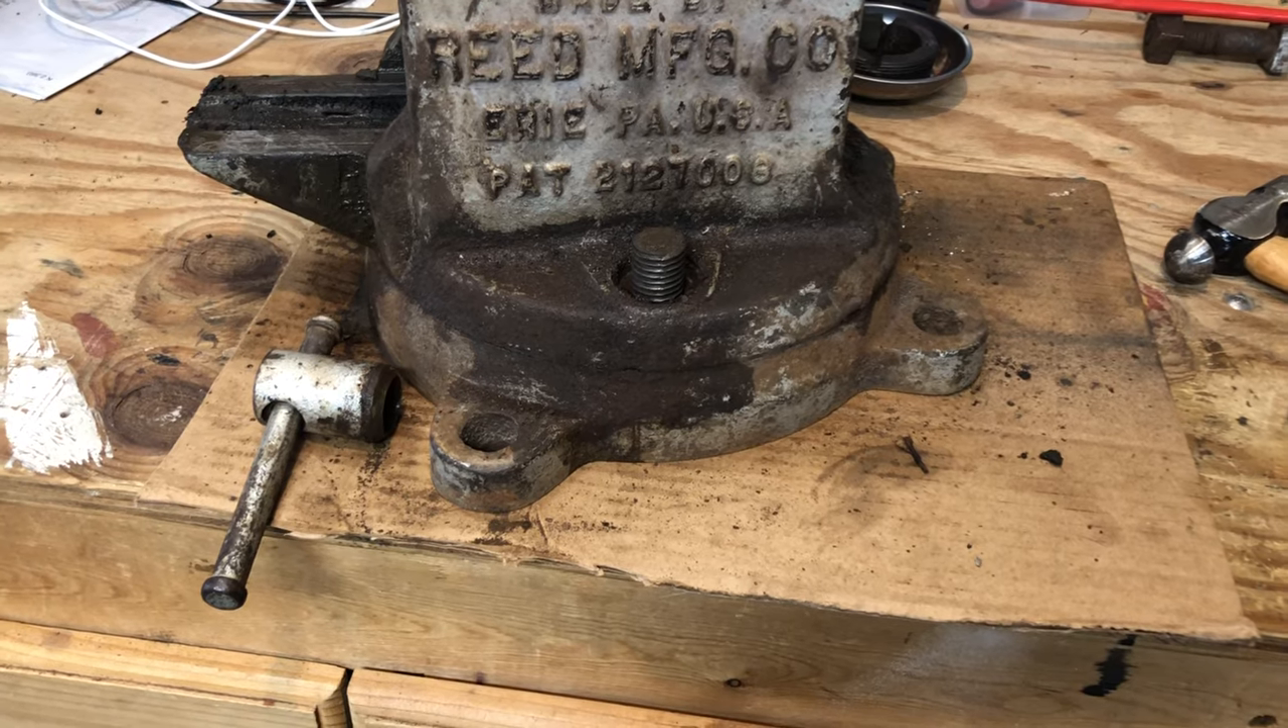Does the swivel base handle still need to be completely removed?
No.